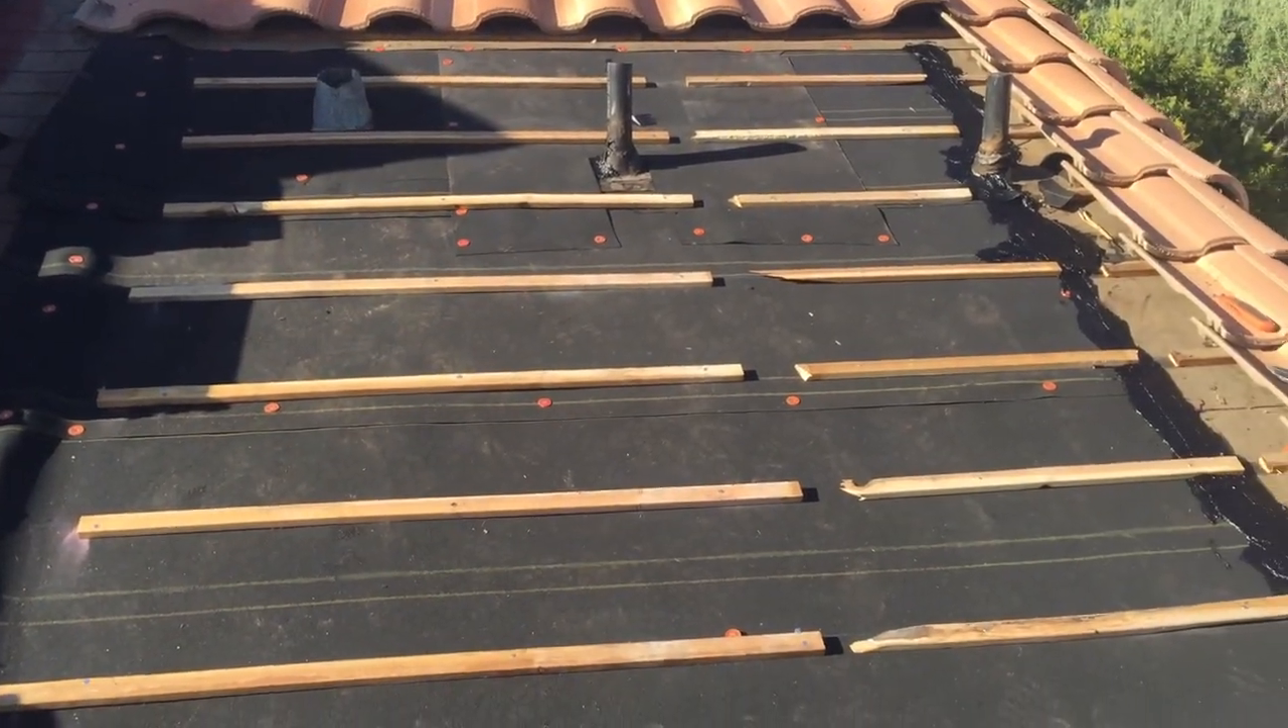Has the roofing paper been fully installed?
Yes.